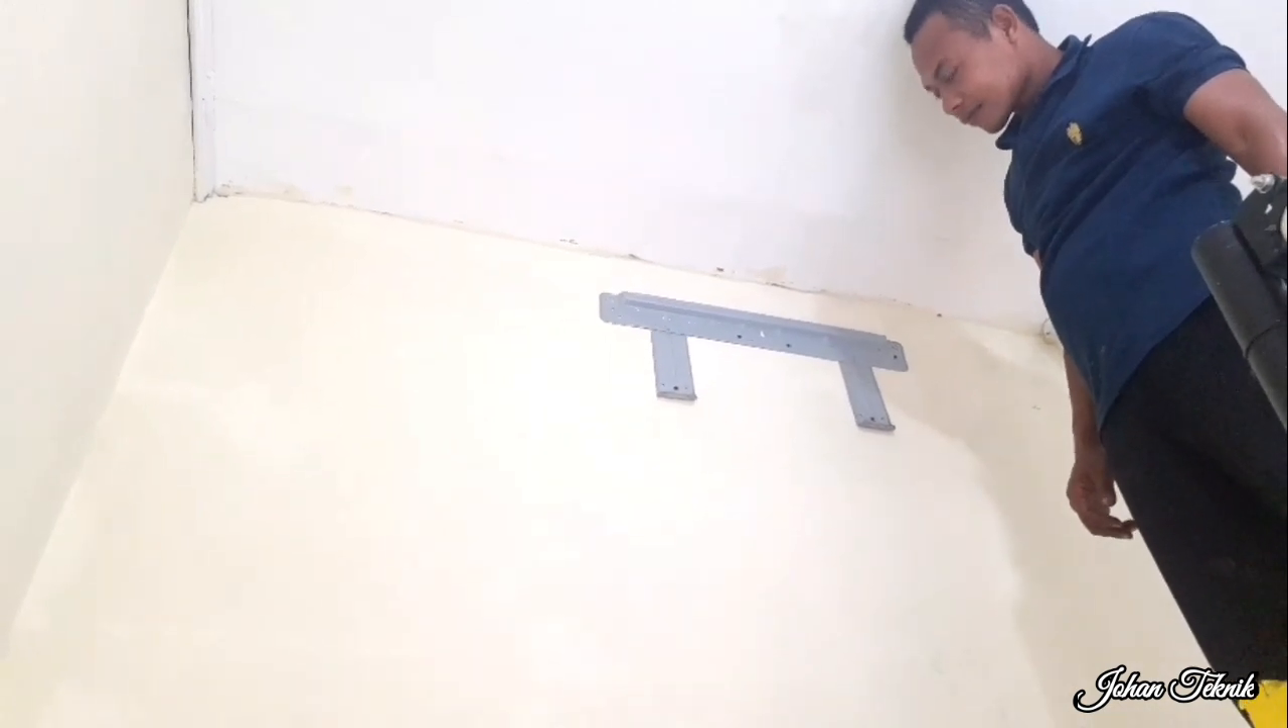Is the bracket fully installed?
Yes.